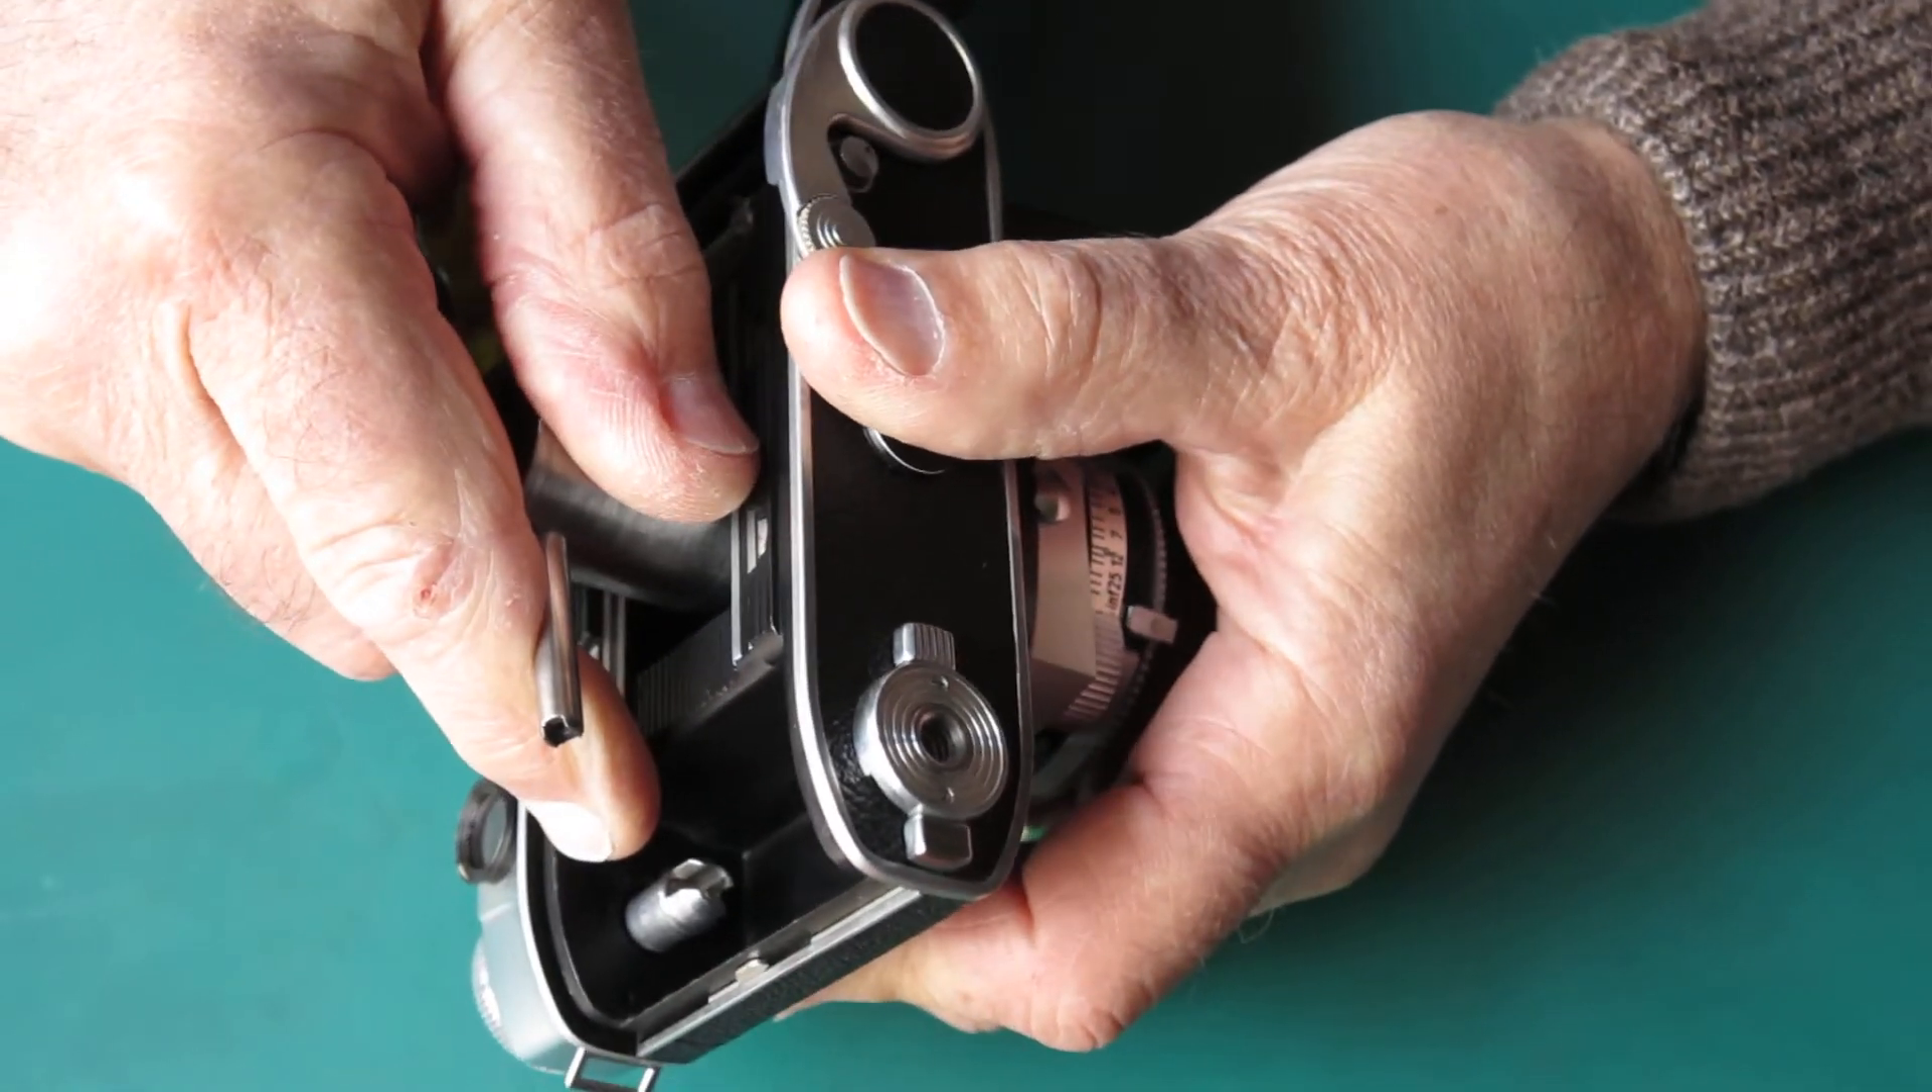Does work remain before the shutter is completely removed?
Yes.